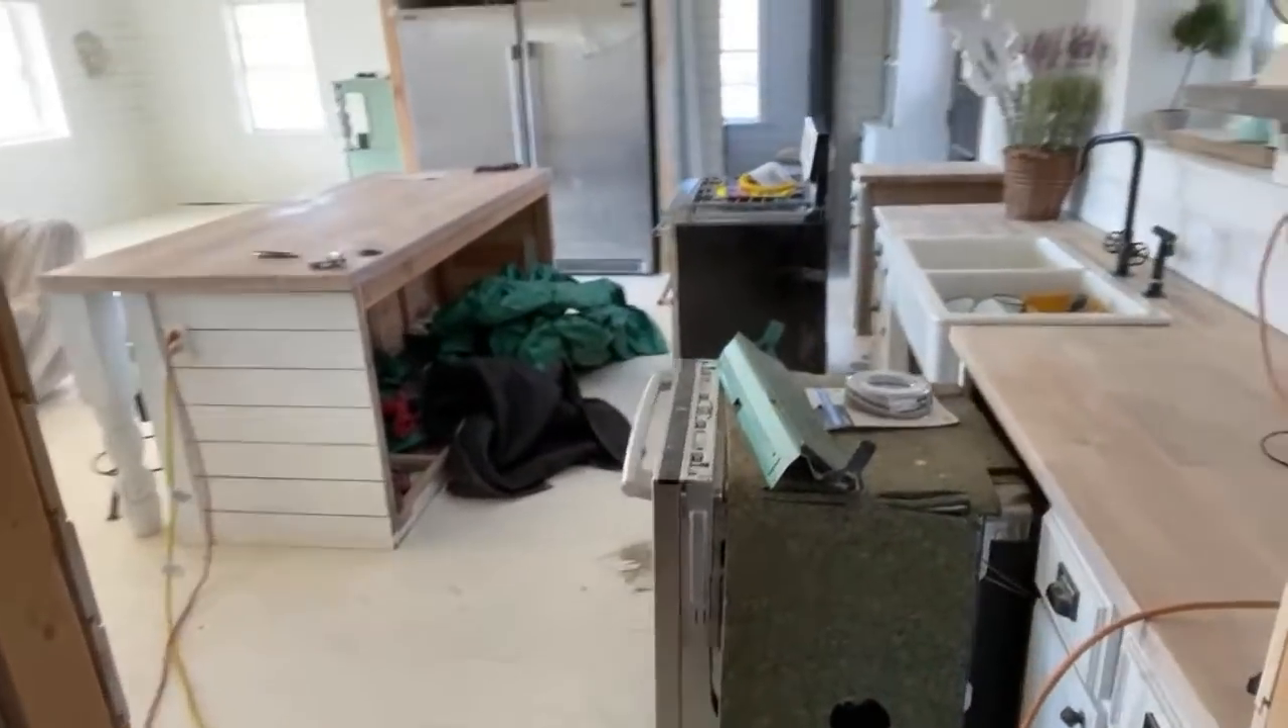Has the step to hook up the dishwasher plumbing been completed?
No.